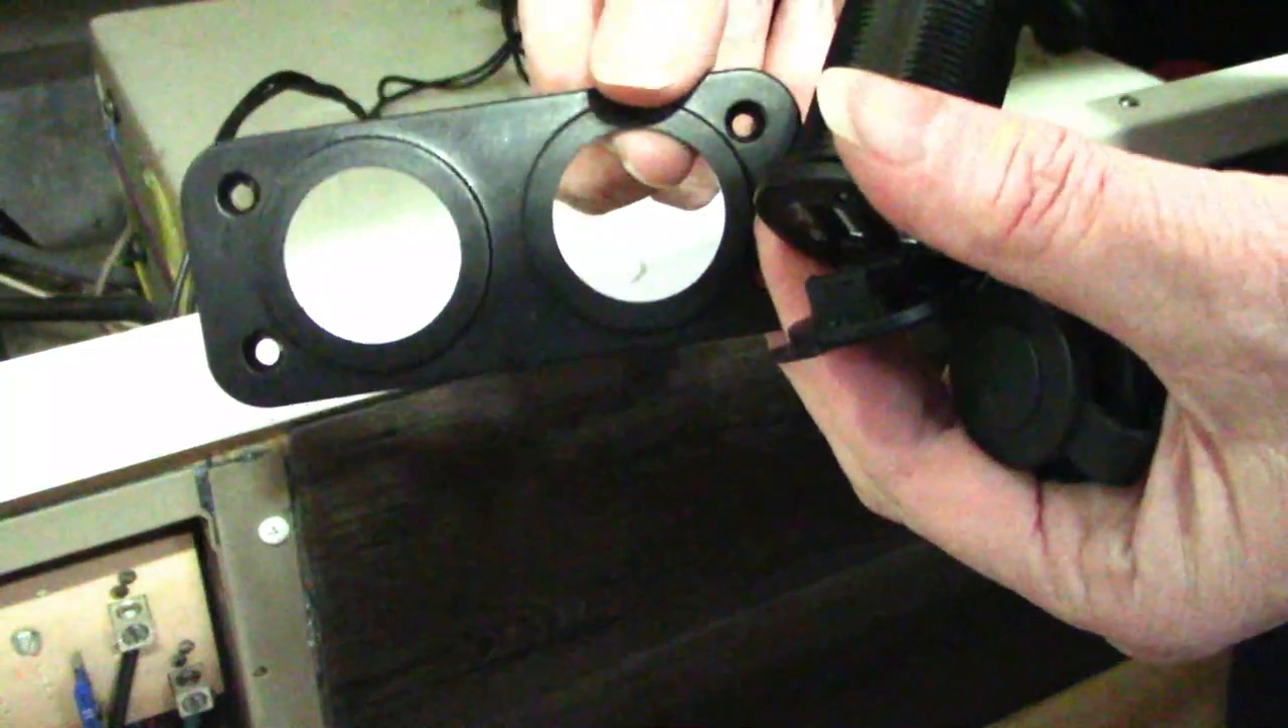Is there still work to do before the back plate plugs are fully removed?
No.